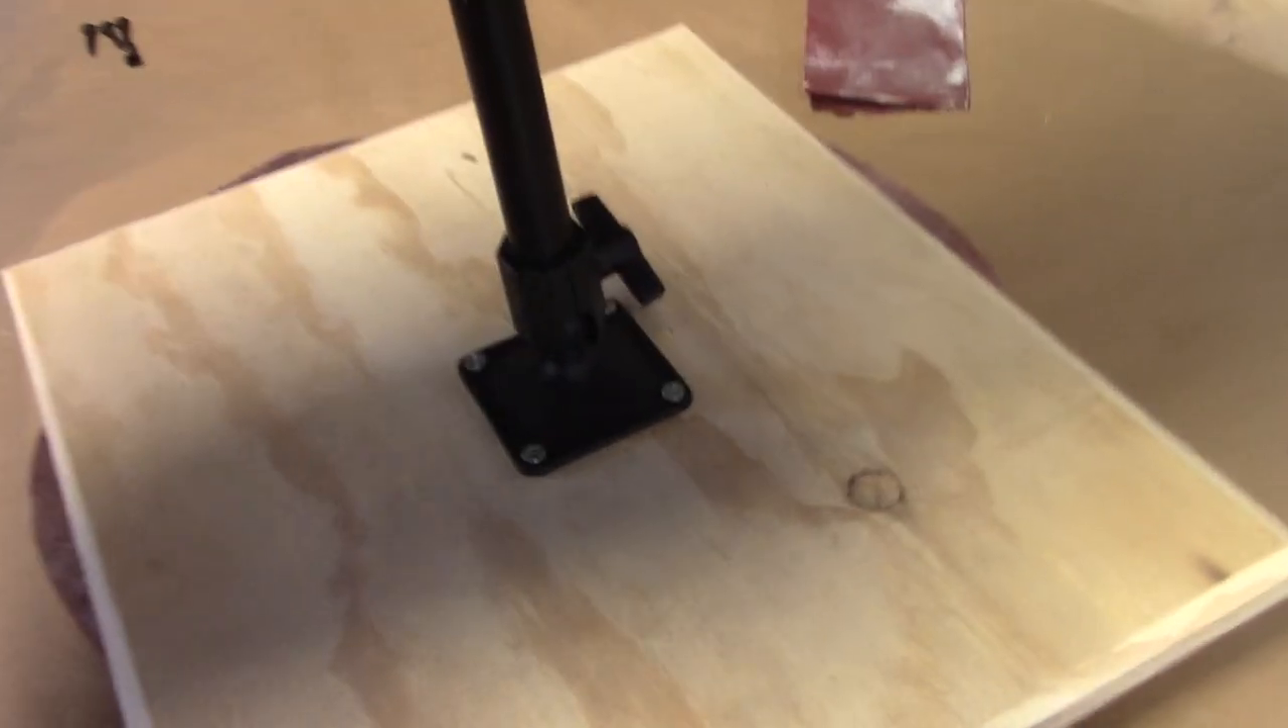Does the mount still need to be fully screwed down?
No.